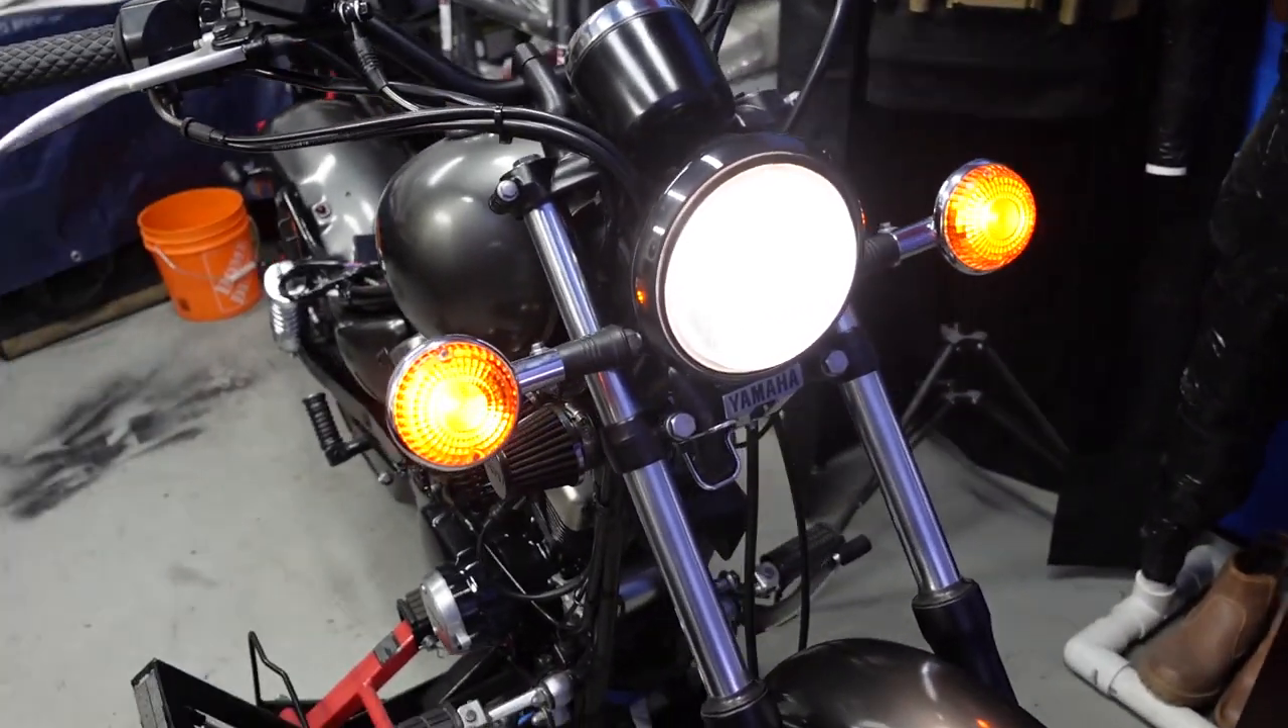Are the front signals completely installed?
Yes.